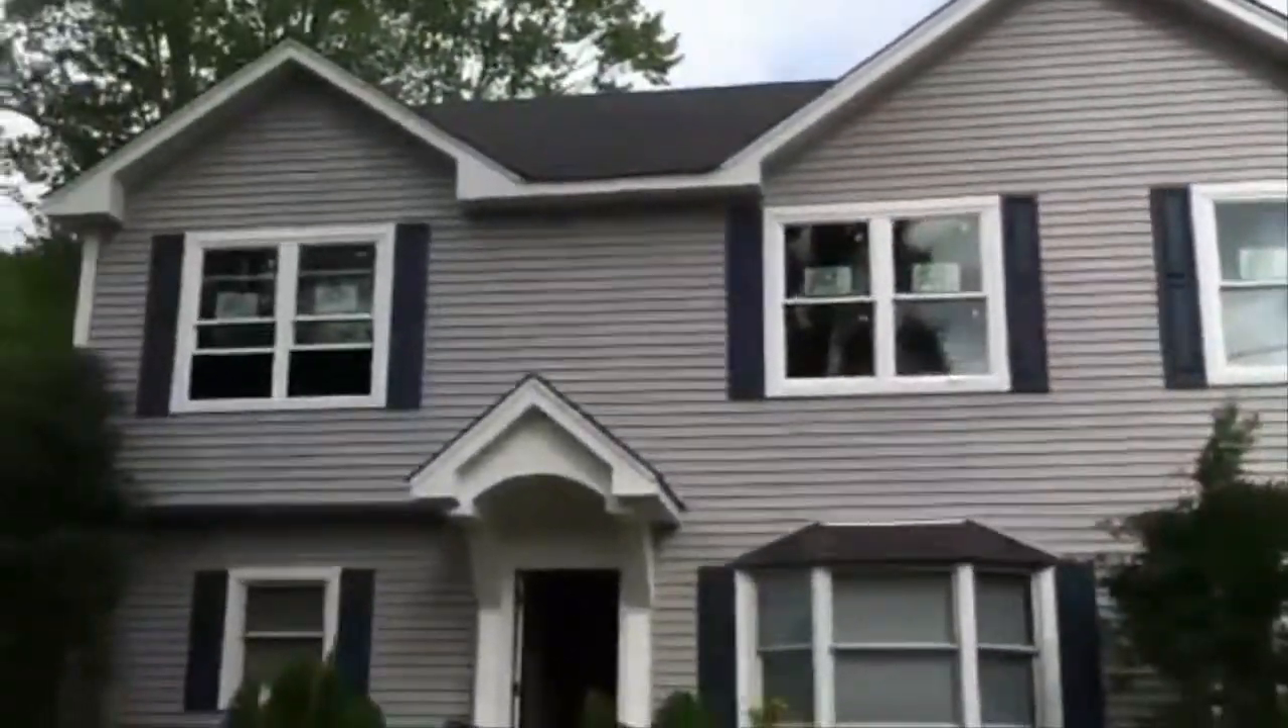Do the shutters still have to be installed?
No.